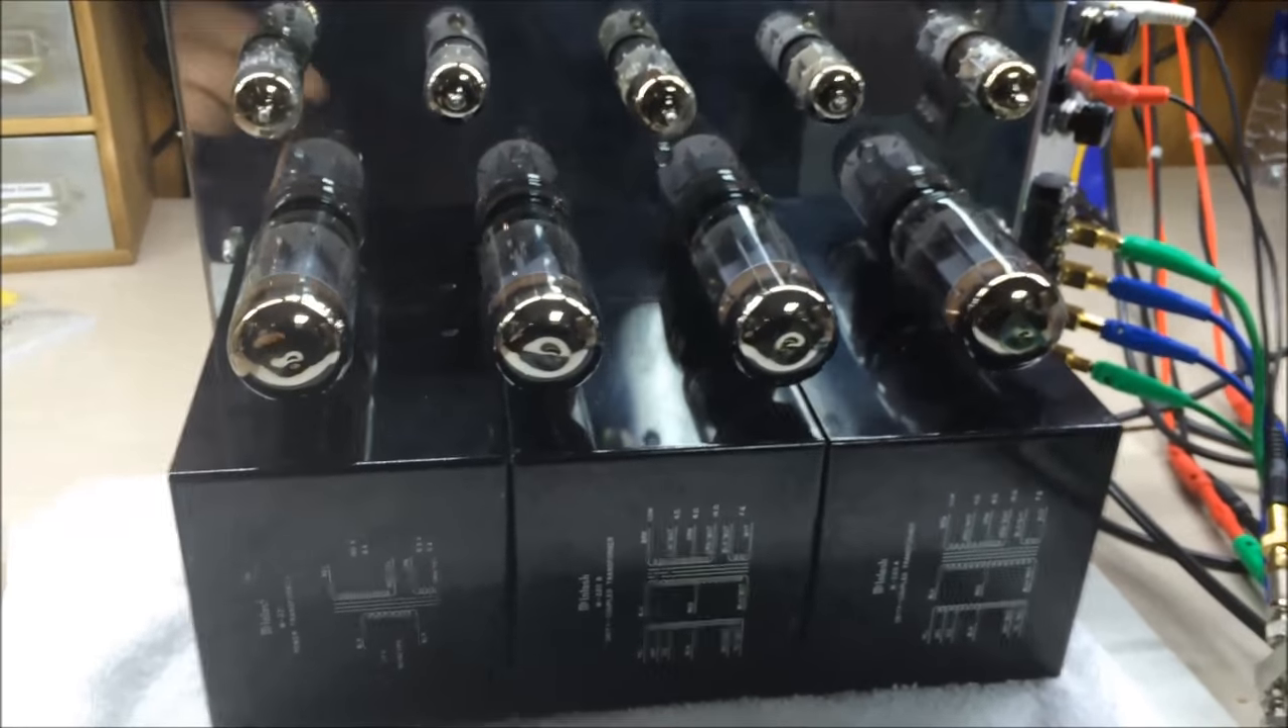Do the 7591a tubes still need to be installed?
No.